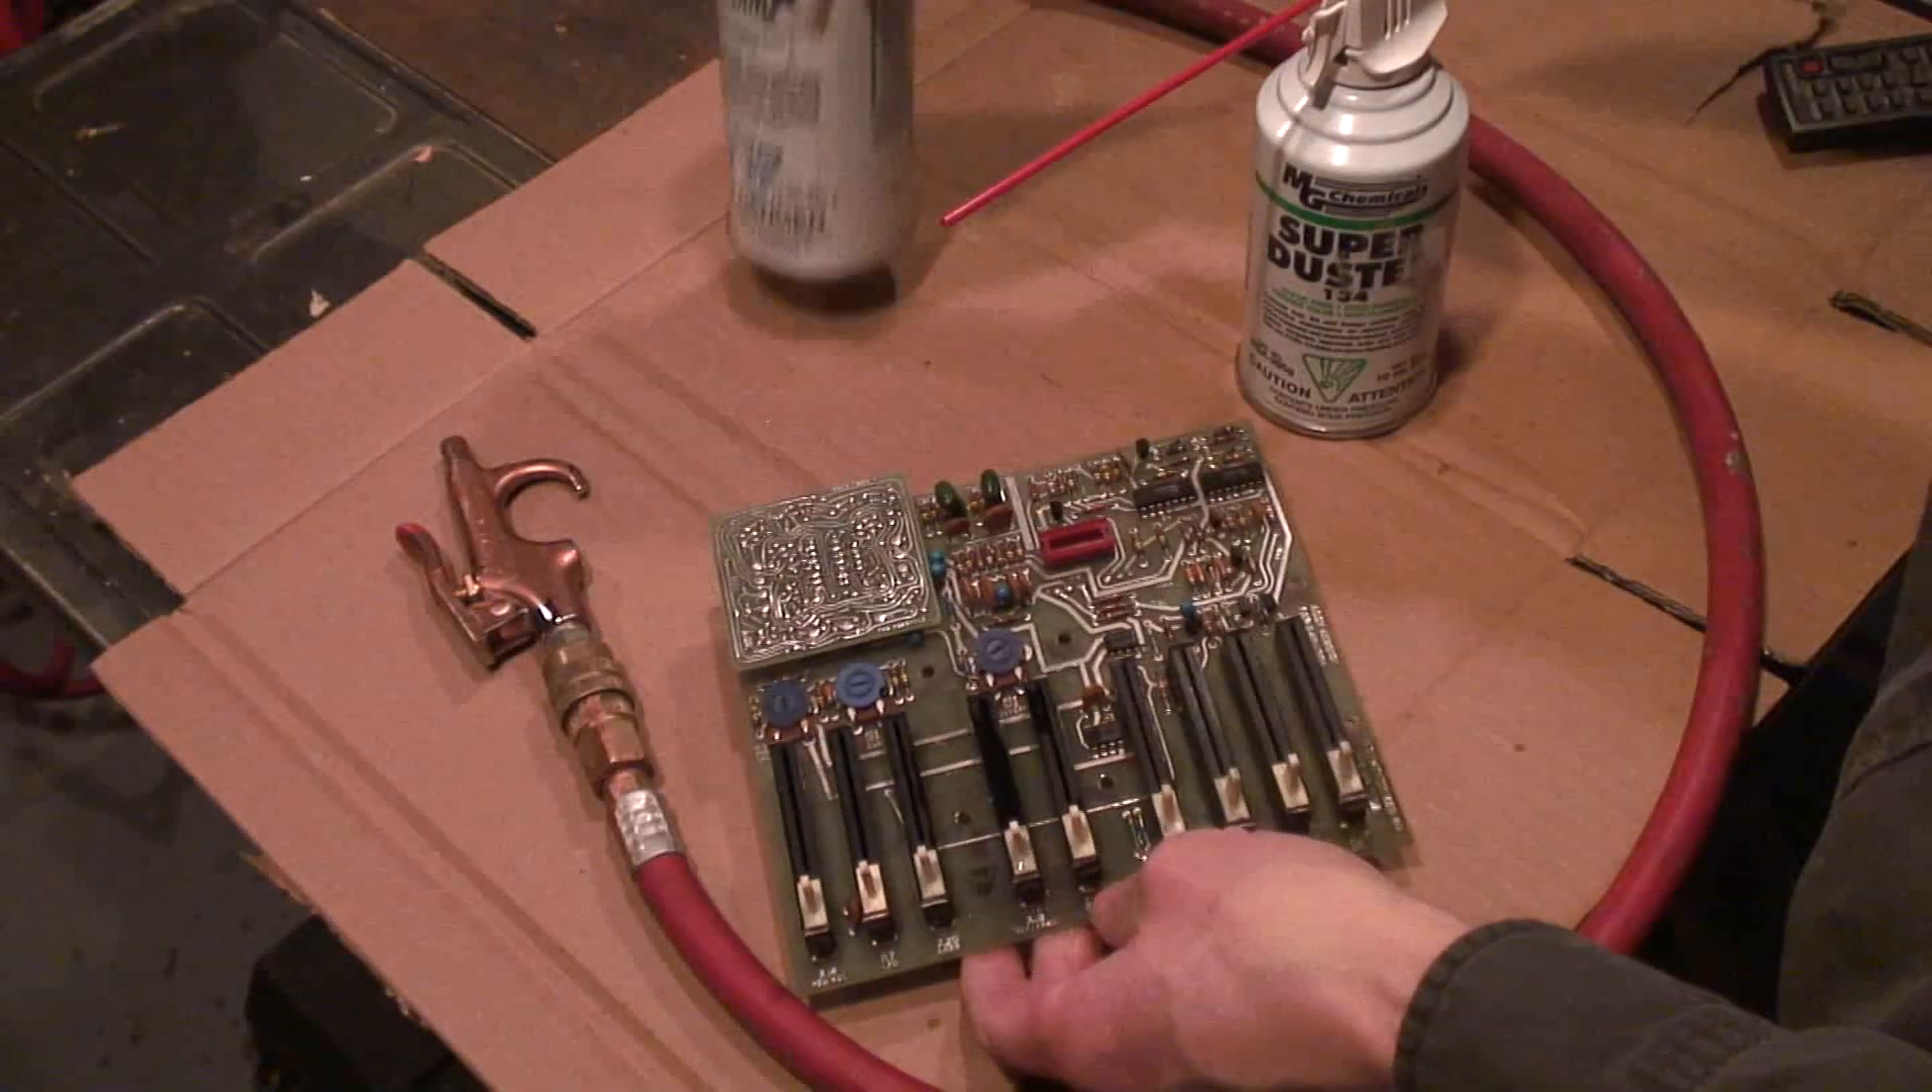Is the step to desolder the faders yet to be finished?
Yes.